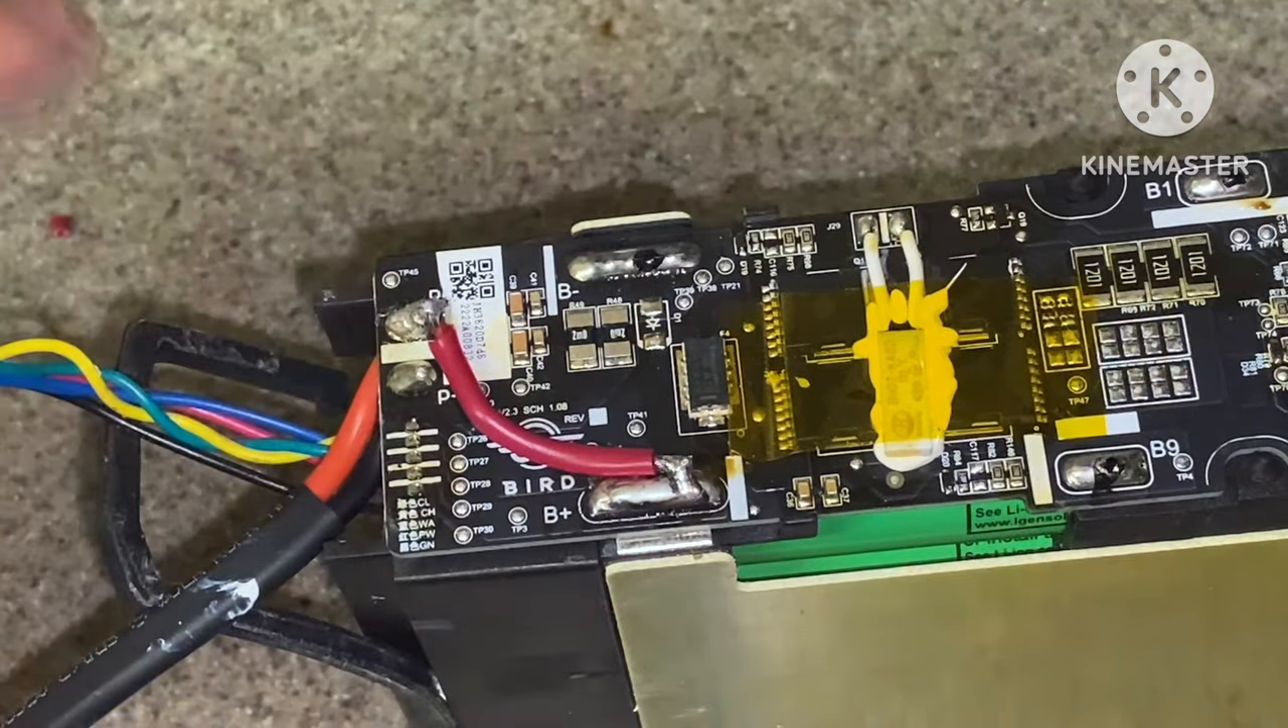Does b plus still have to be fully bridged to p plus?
No.